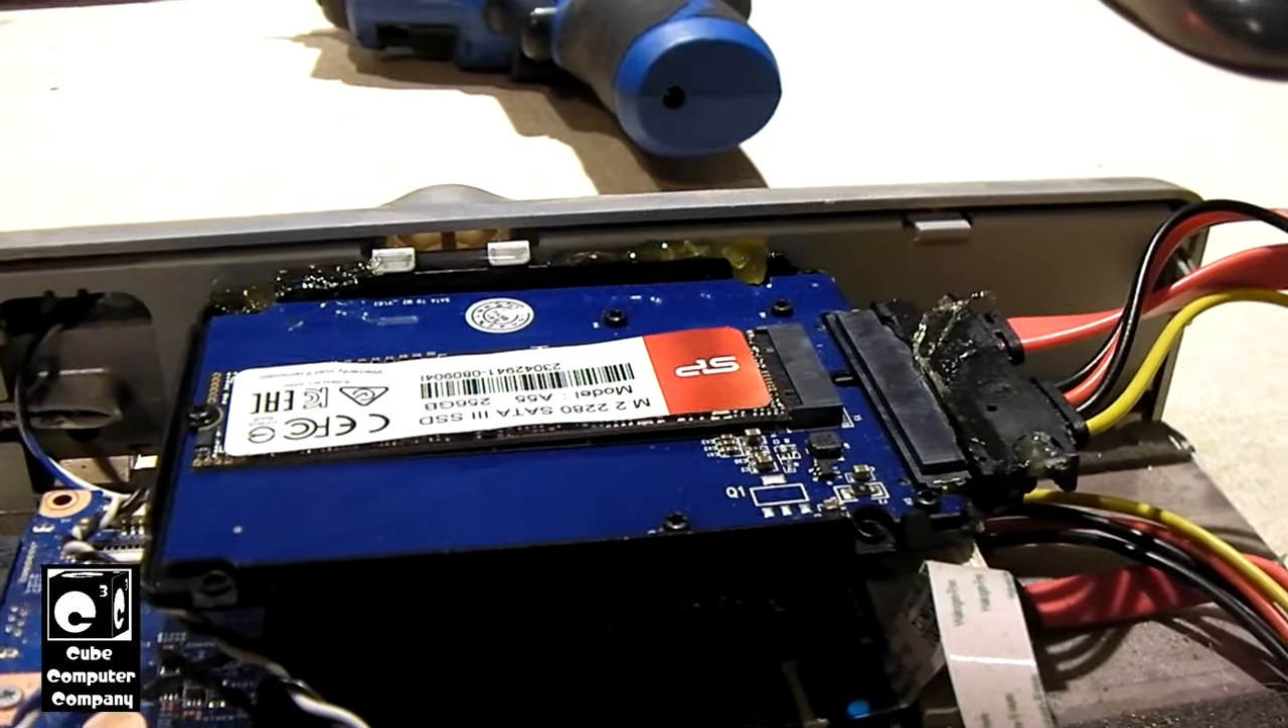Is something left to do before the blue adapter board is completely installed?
No.